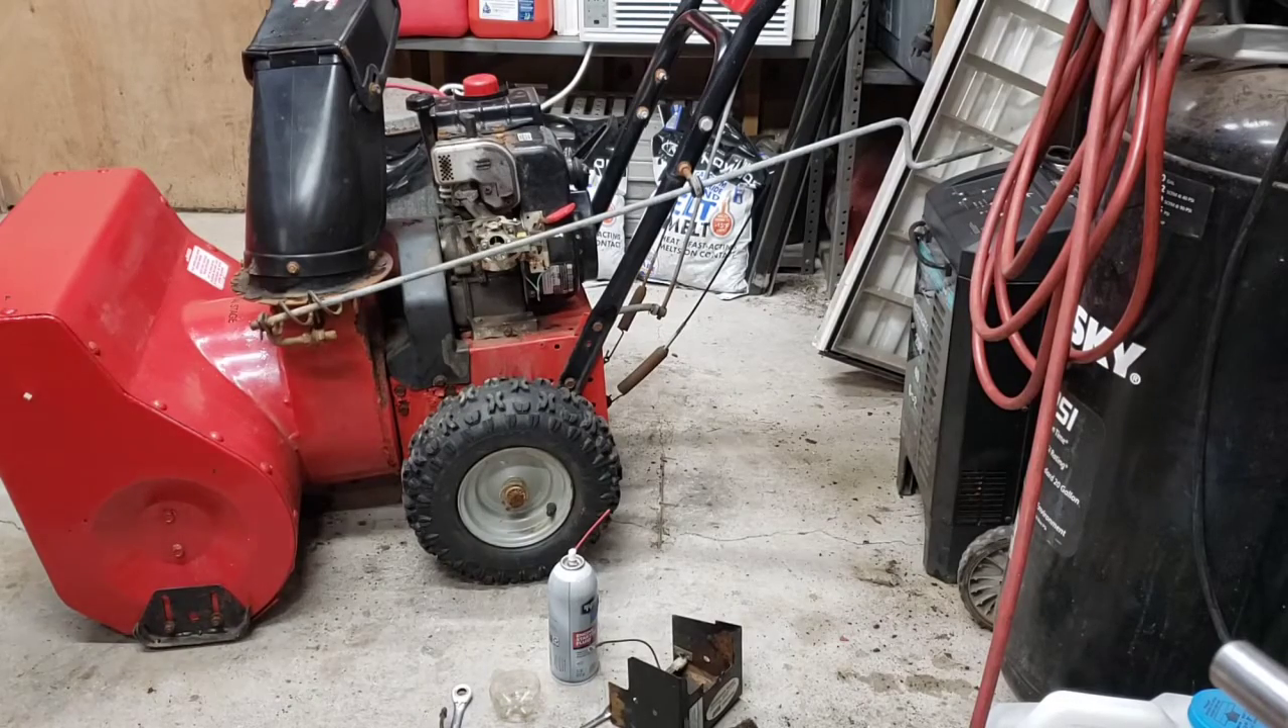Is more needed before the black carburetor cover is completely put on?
Yes.